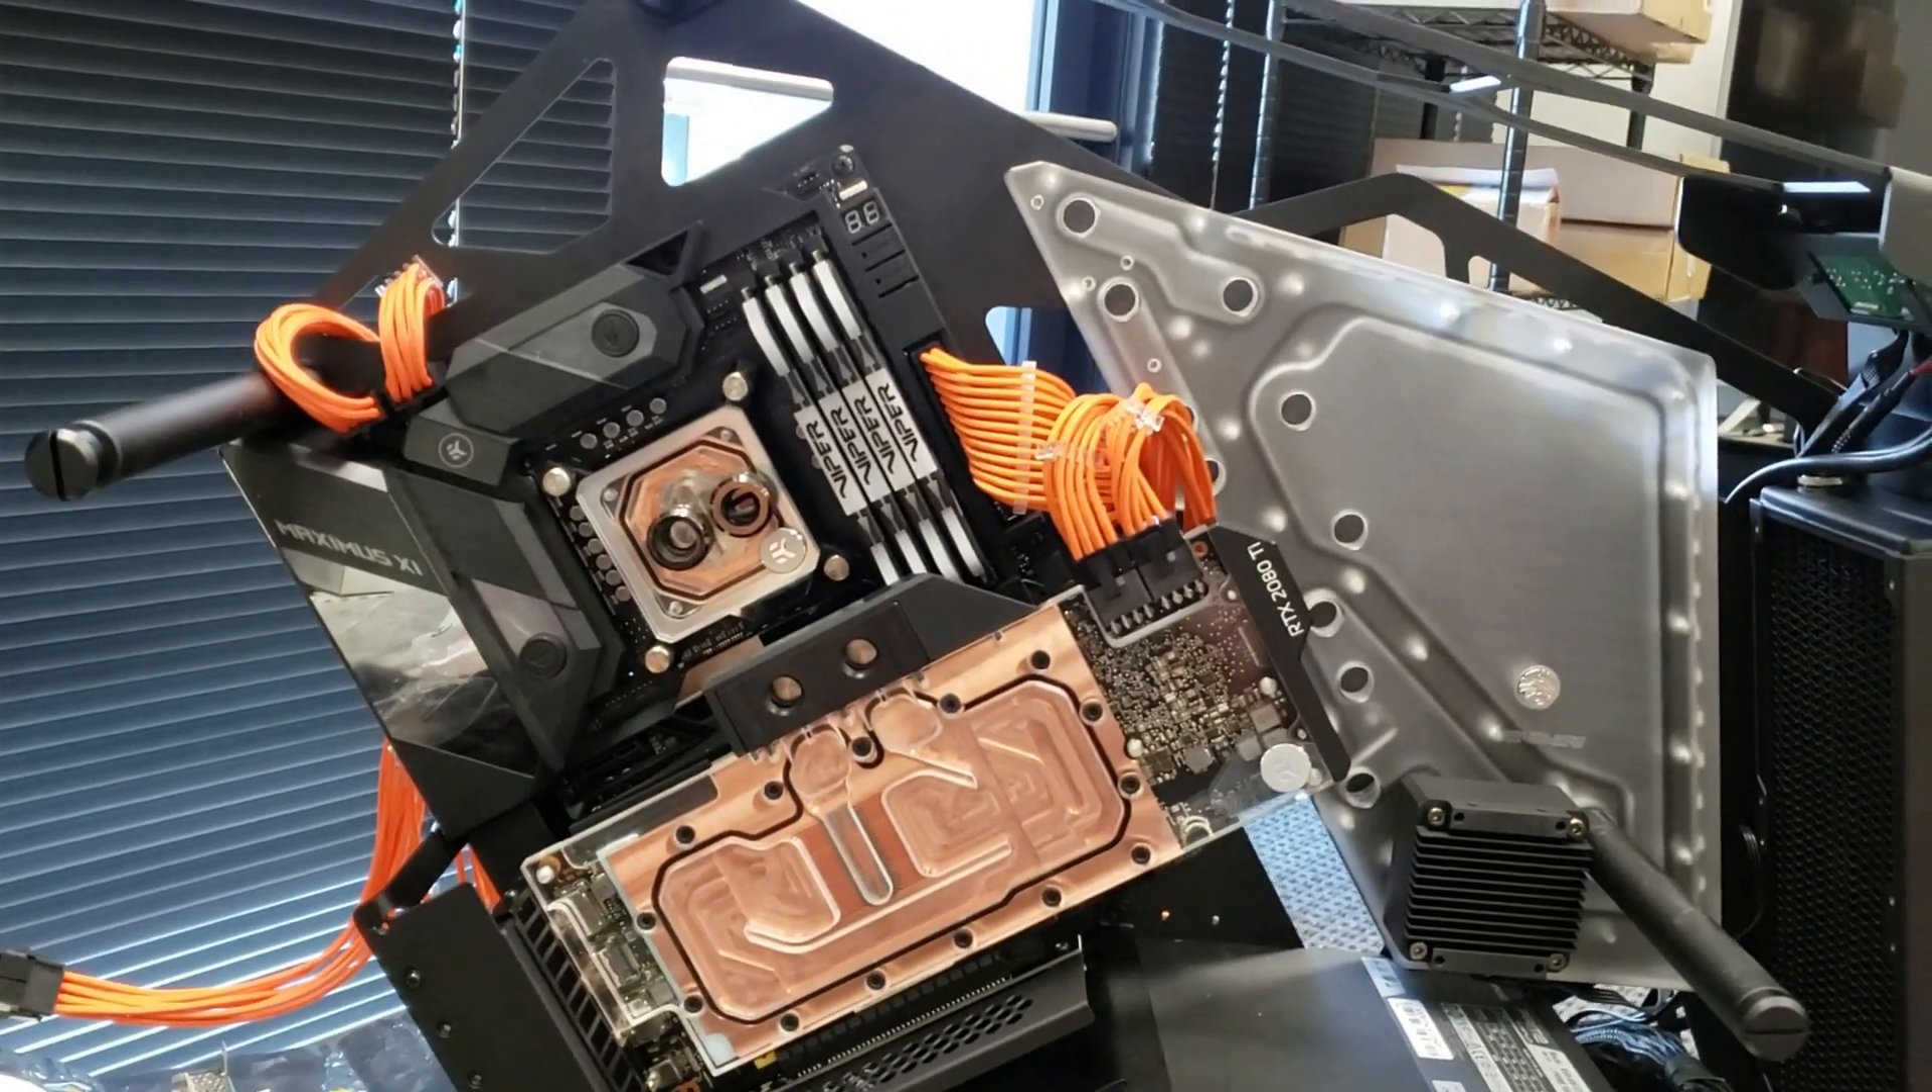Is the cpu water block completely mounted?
Yes.